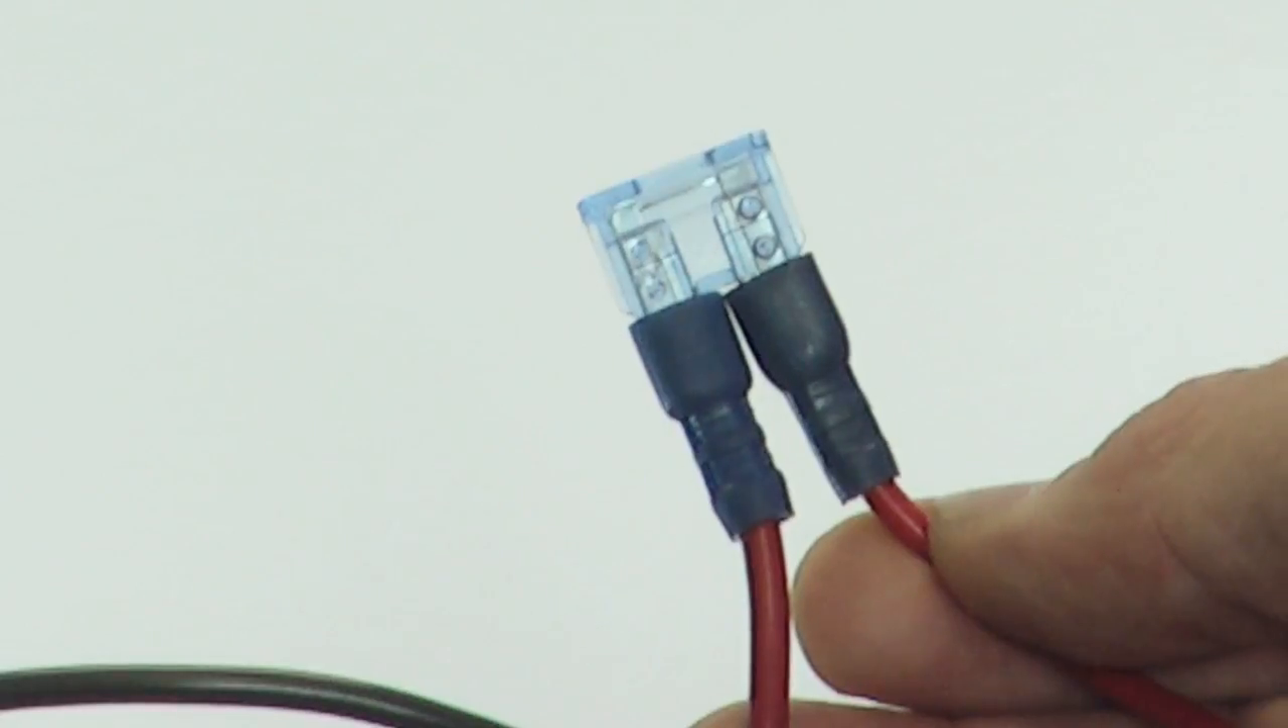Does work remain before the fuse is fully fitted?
No.